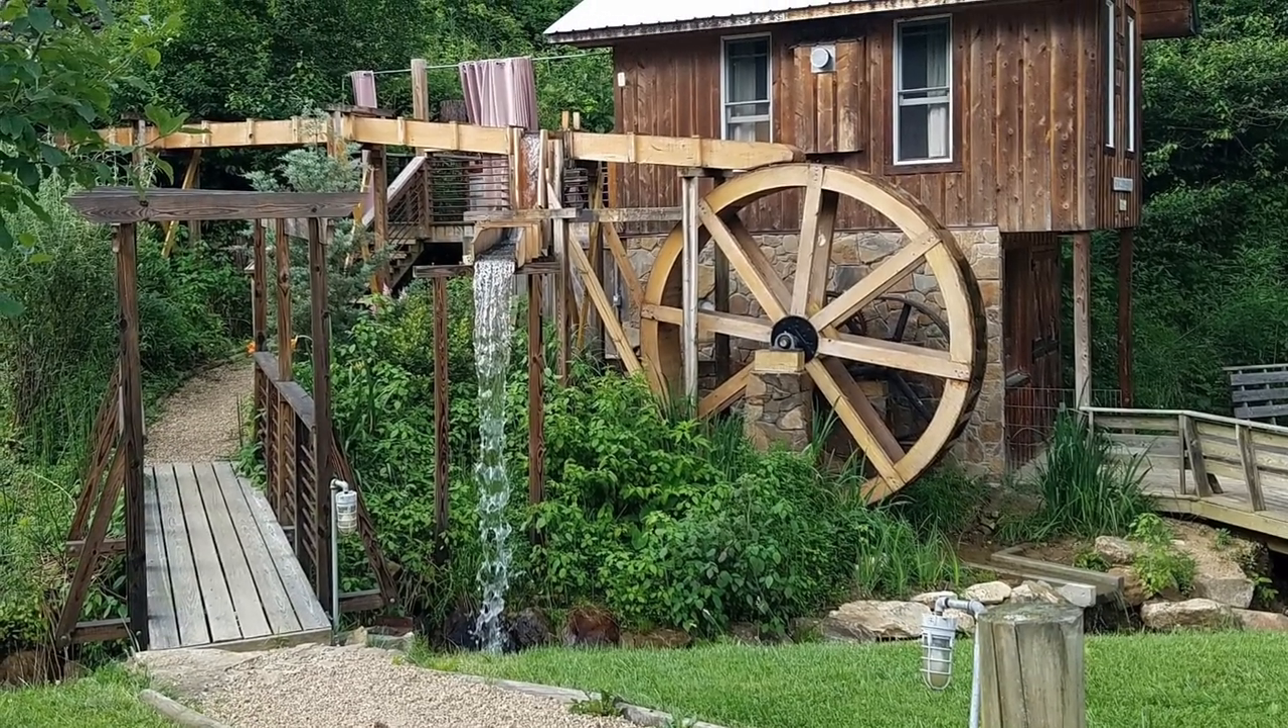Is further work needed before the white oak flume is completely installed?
No.